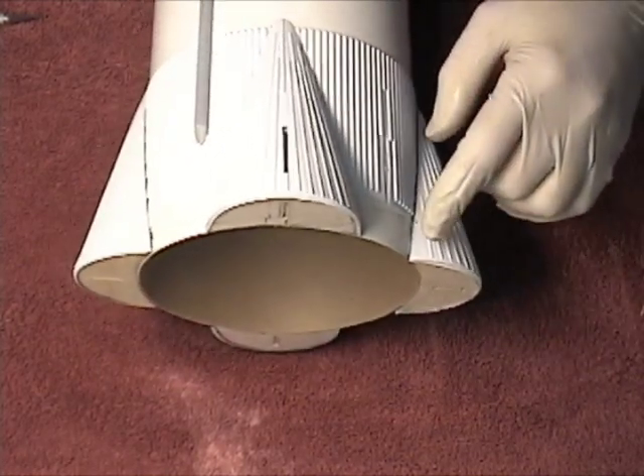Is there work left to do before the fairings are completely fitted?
No.